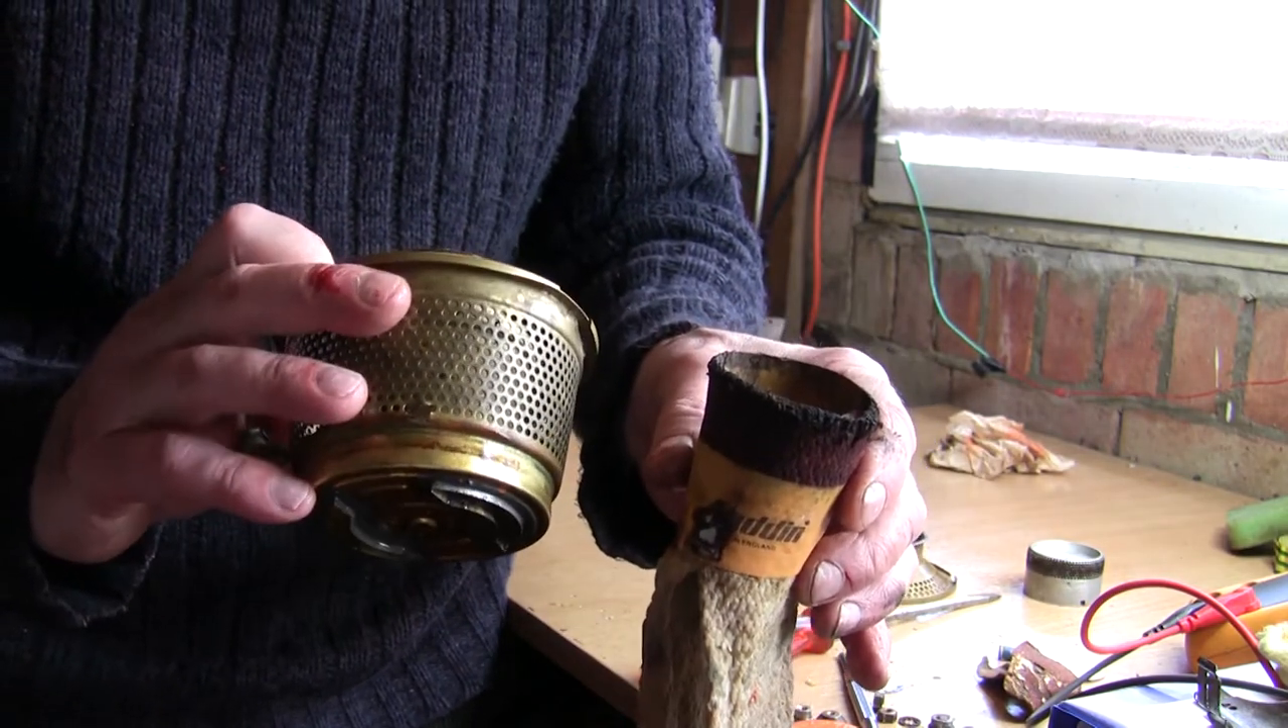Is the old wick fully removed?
Yes.